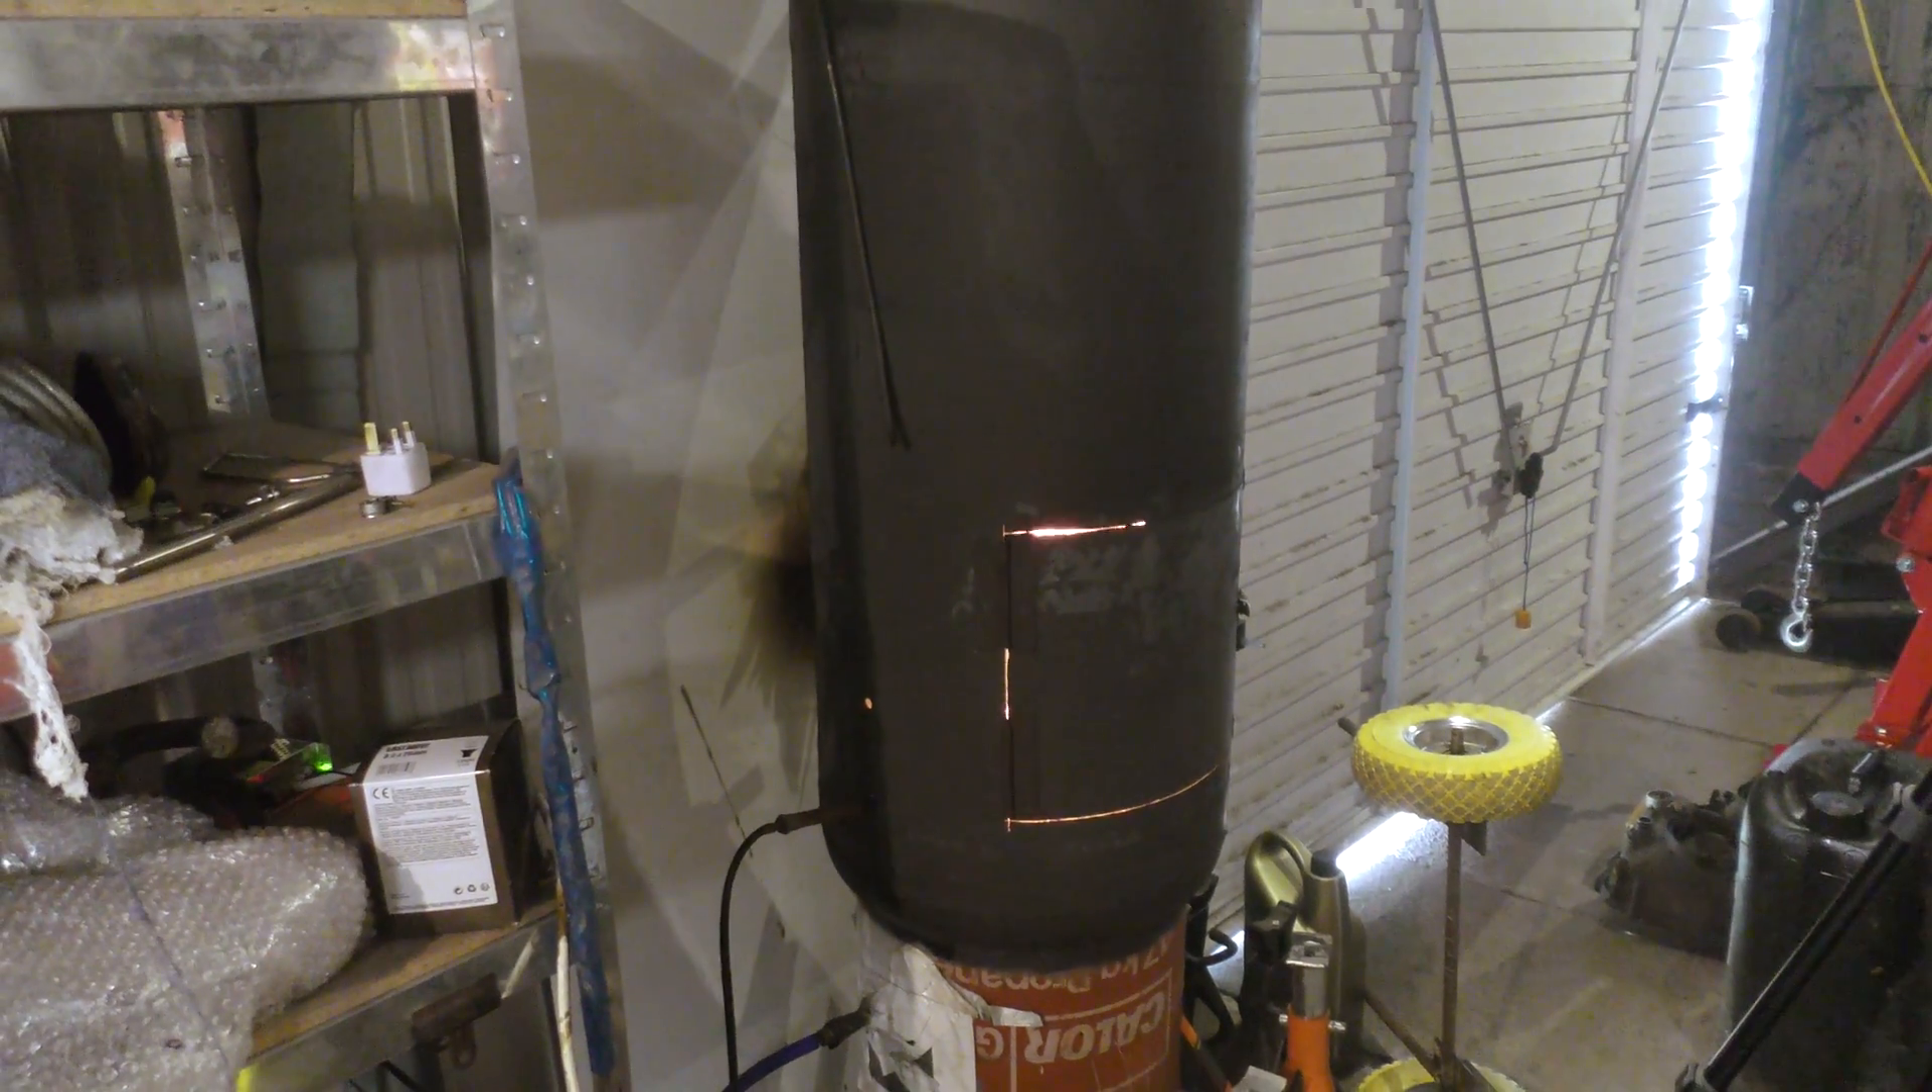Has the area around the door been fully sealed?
No.